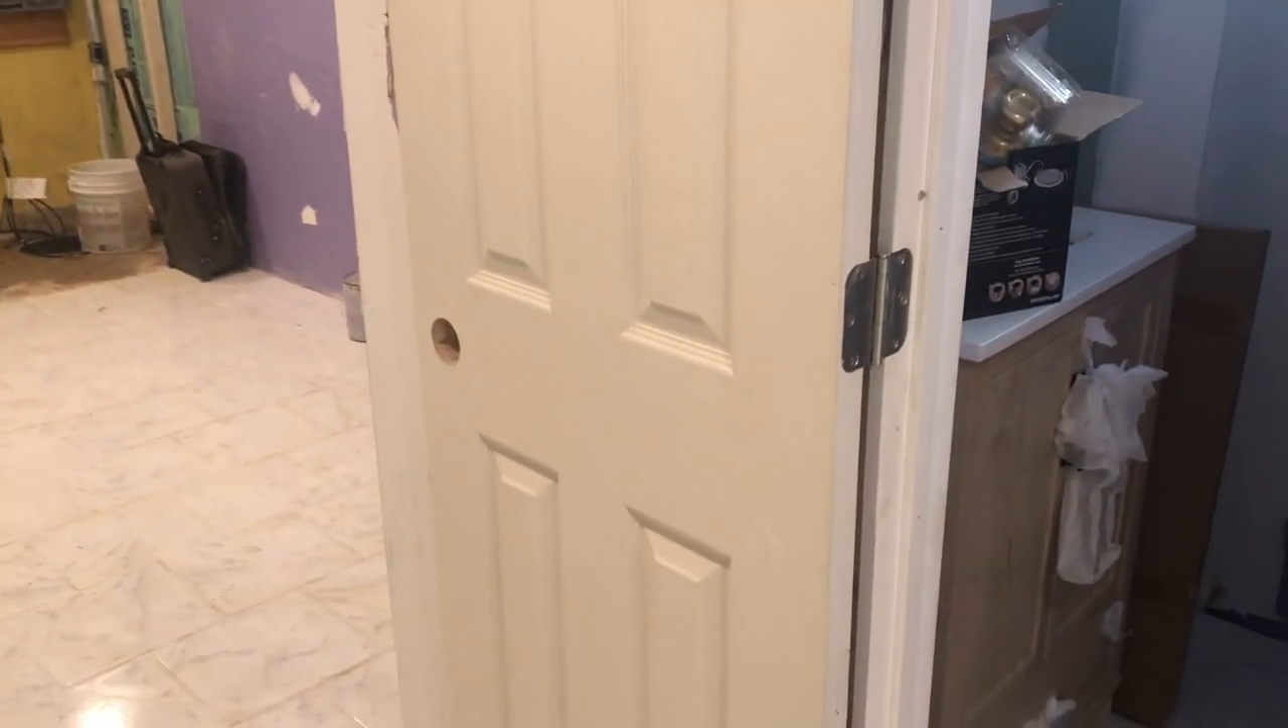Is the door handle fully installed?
No.